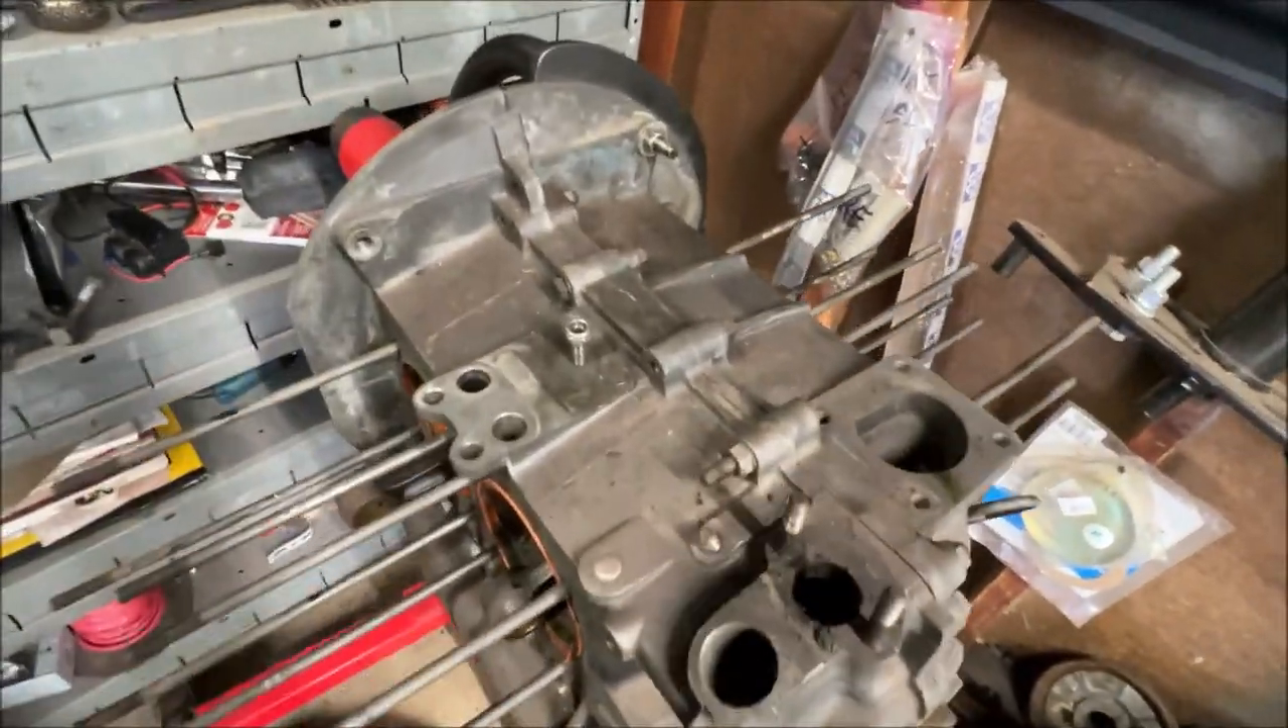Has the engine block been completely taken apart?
No.